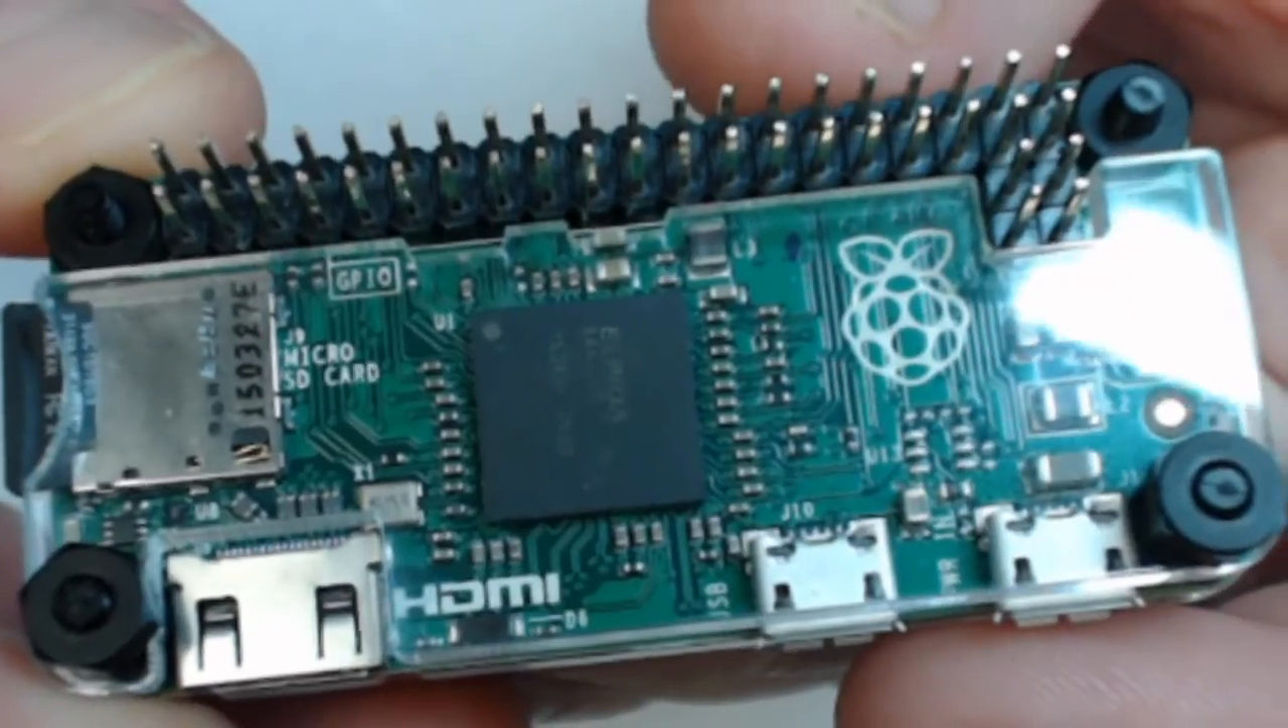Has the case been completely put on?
Yes.